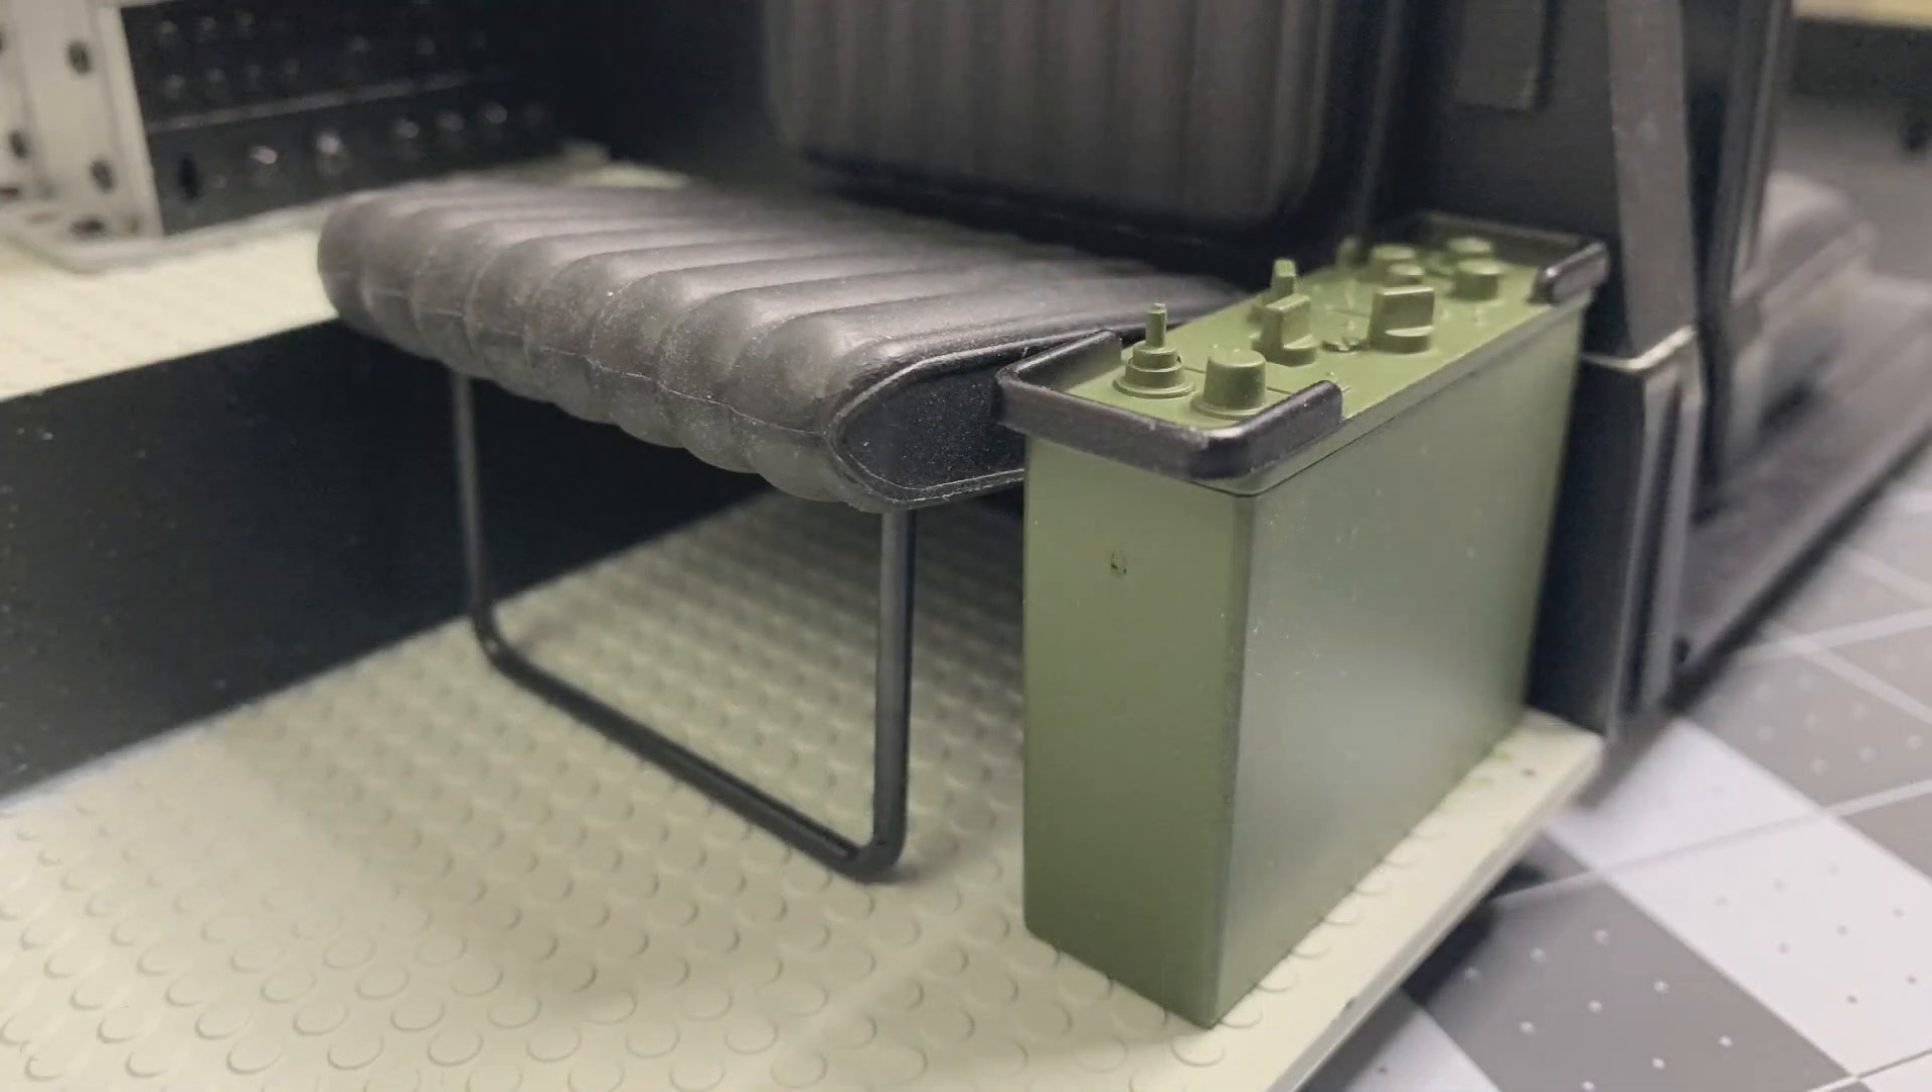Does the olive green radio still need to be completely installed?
No.